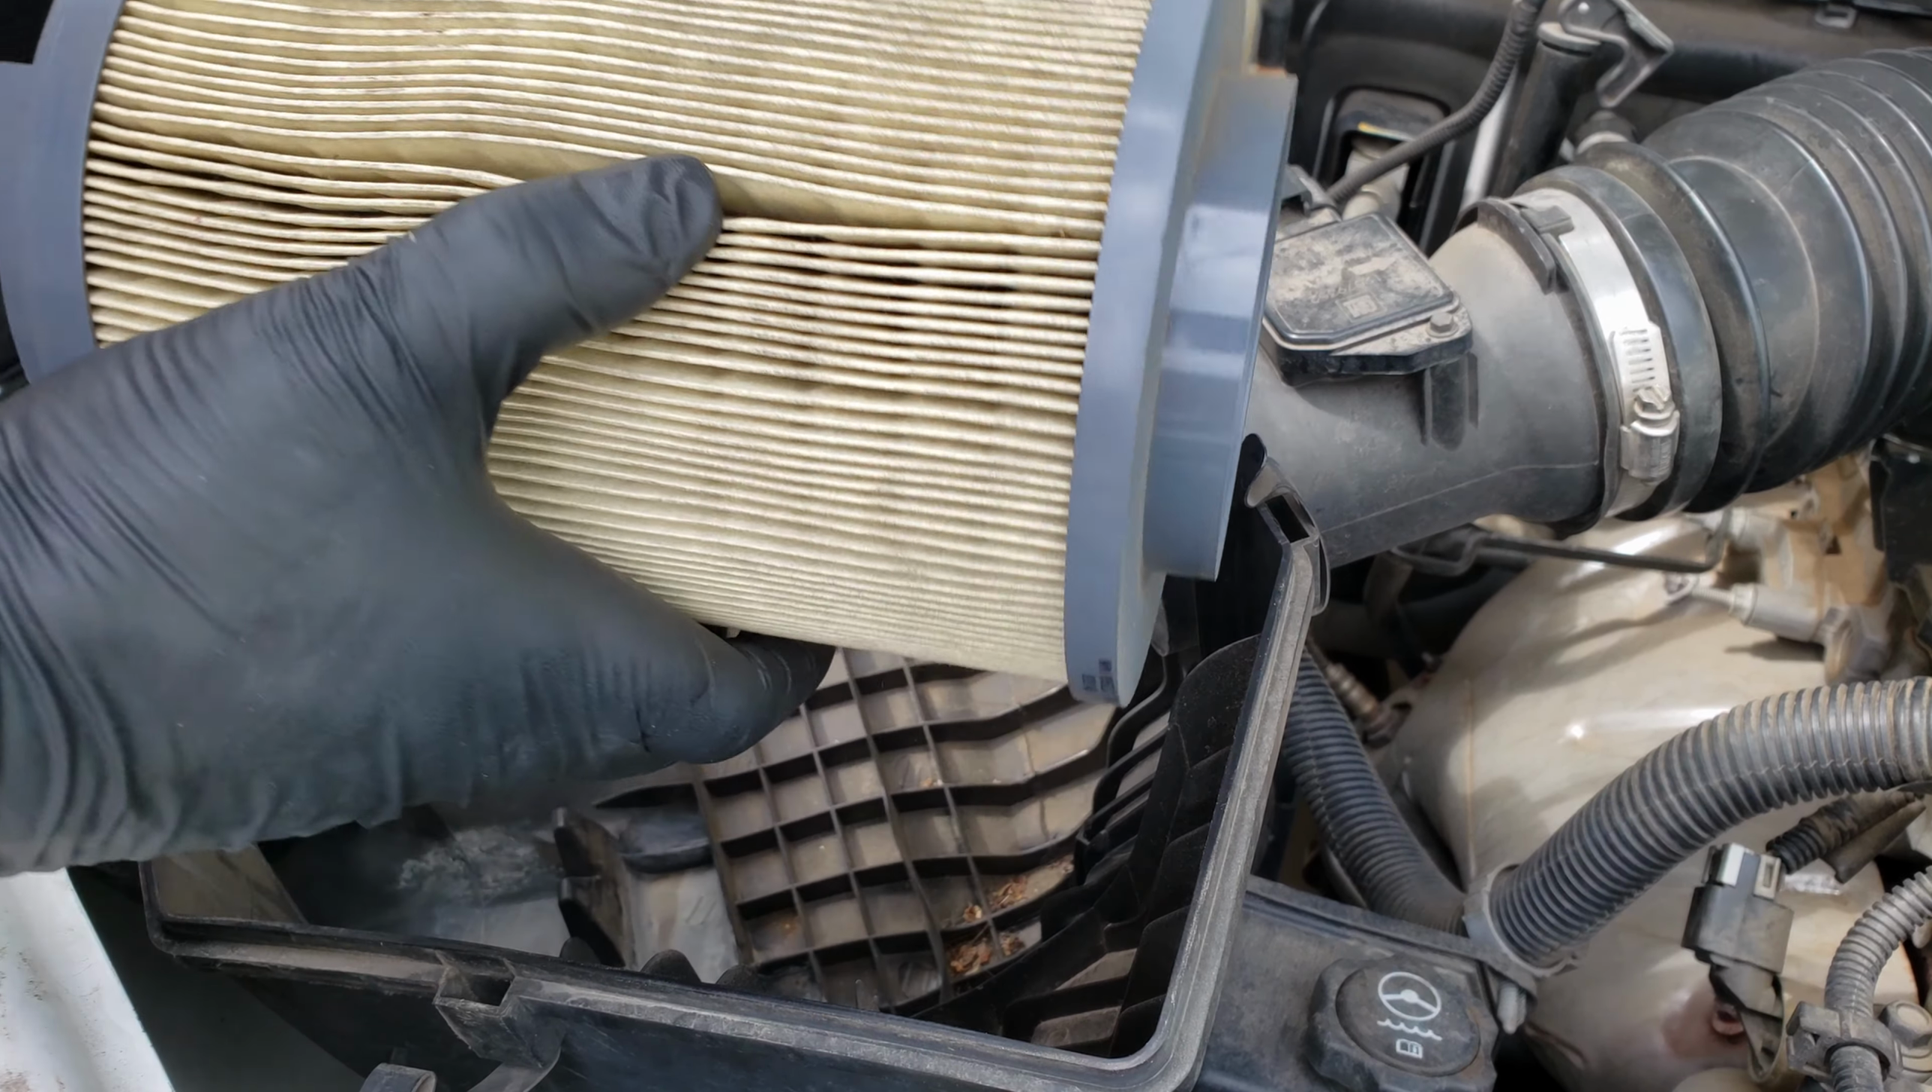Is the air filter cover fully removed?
Yes.